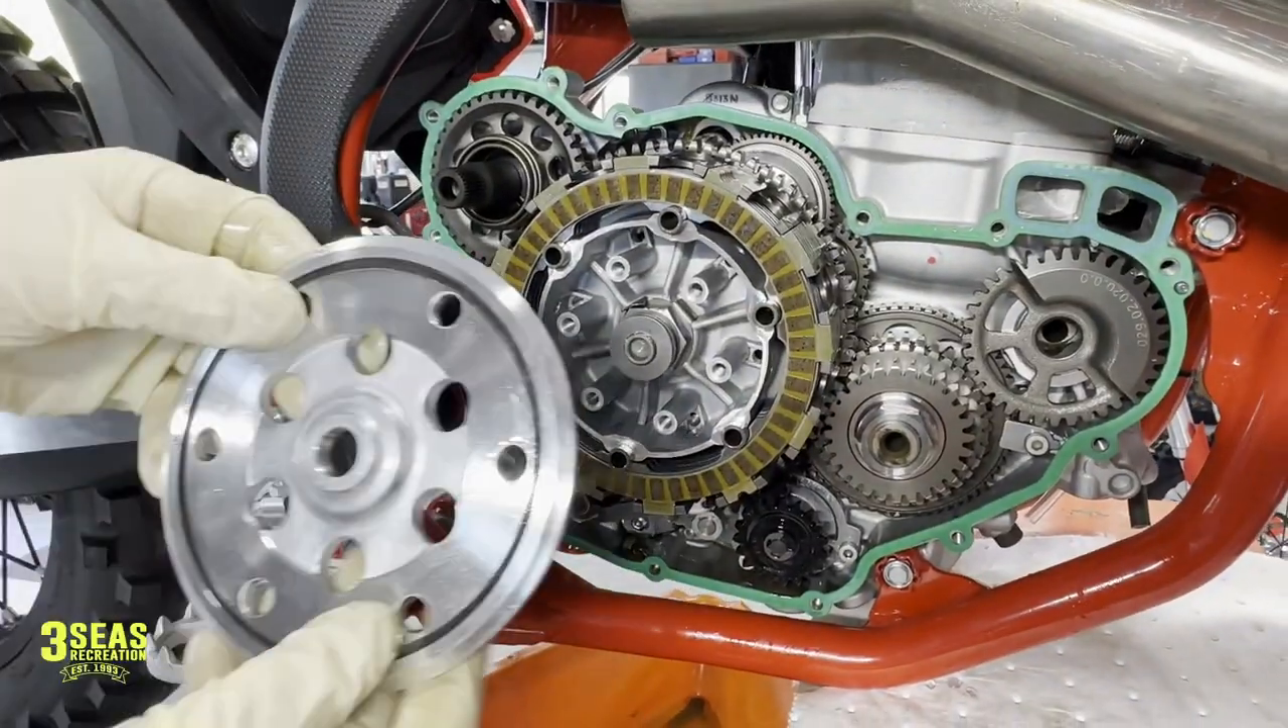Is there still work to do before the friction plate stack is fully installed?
No.